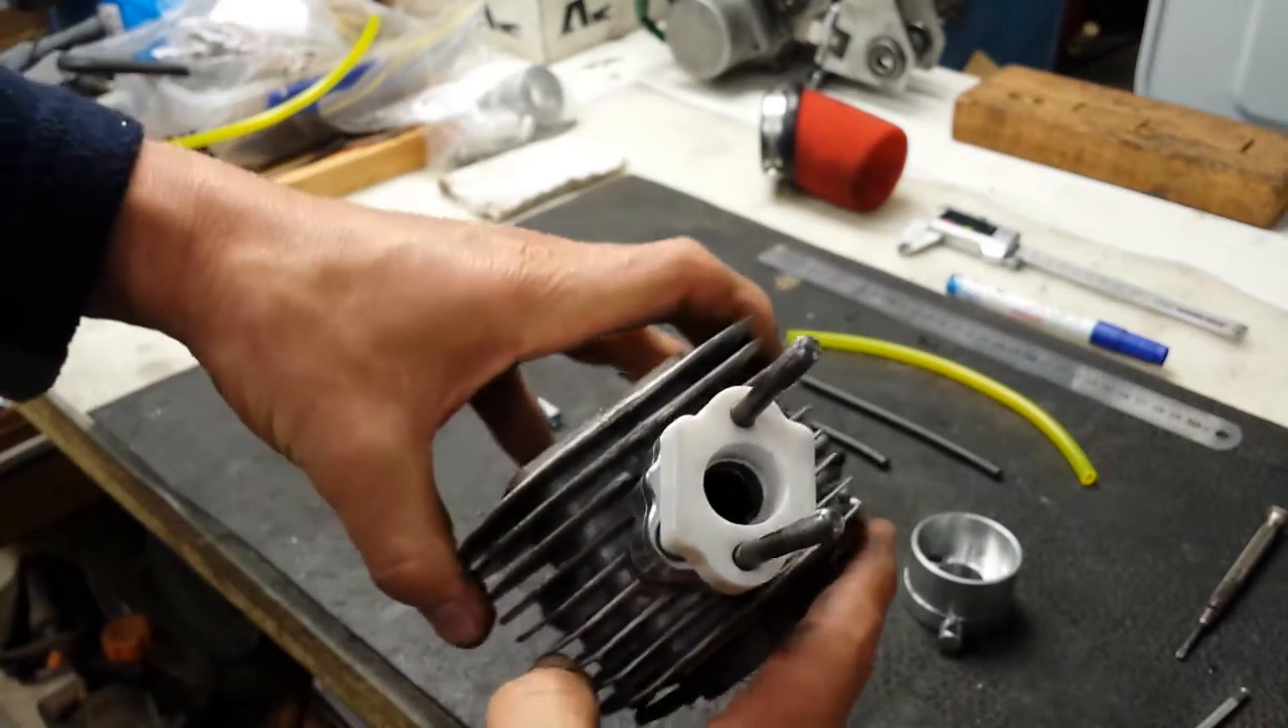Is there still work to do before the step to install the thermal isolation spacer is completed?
No.